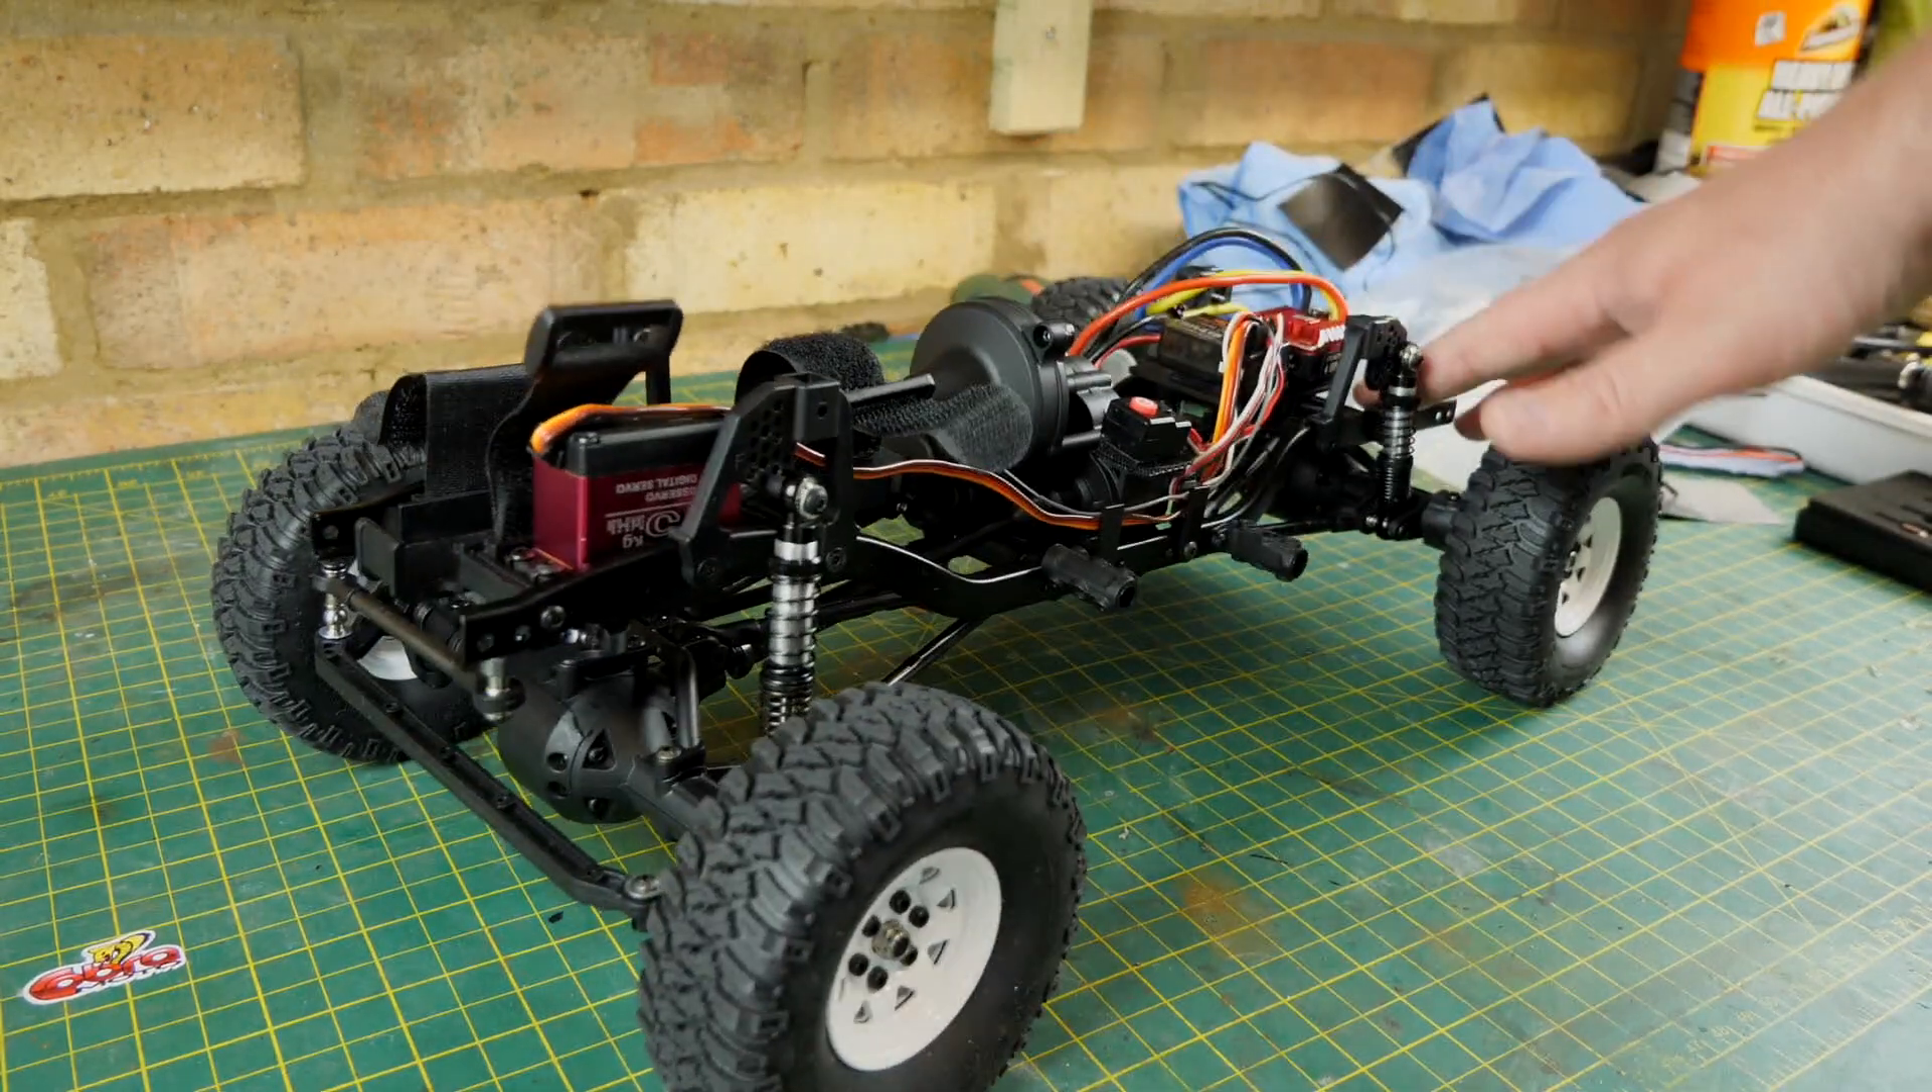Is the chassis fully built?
Yes.